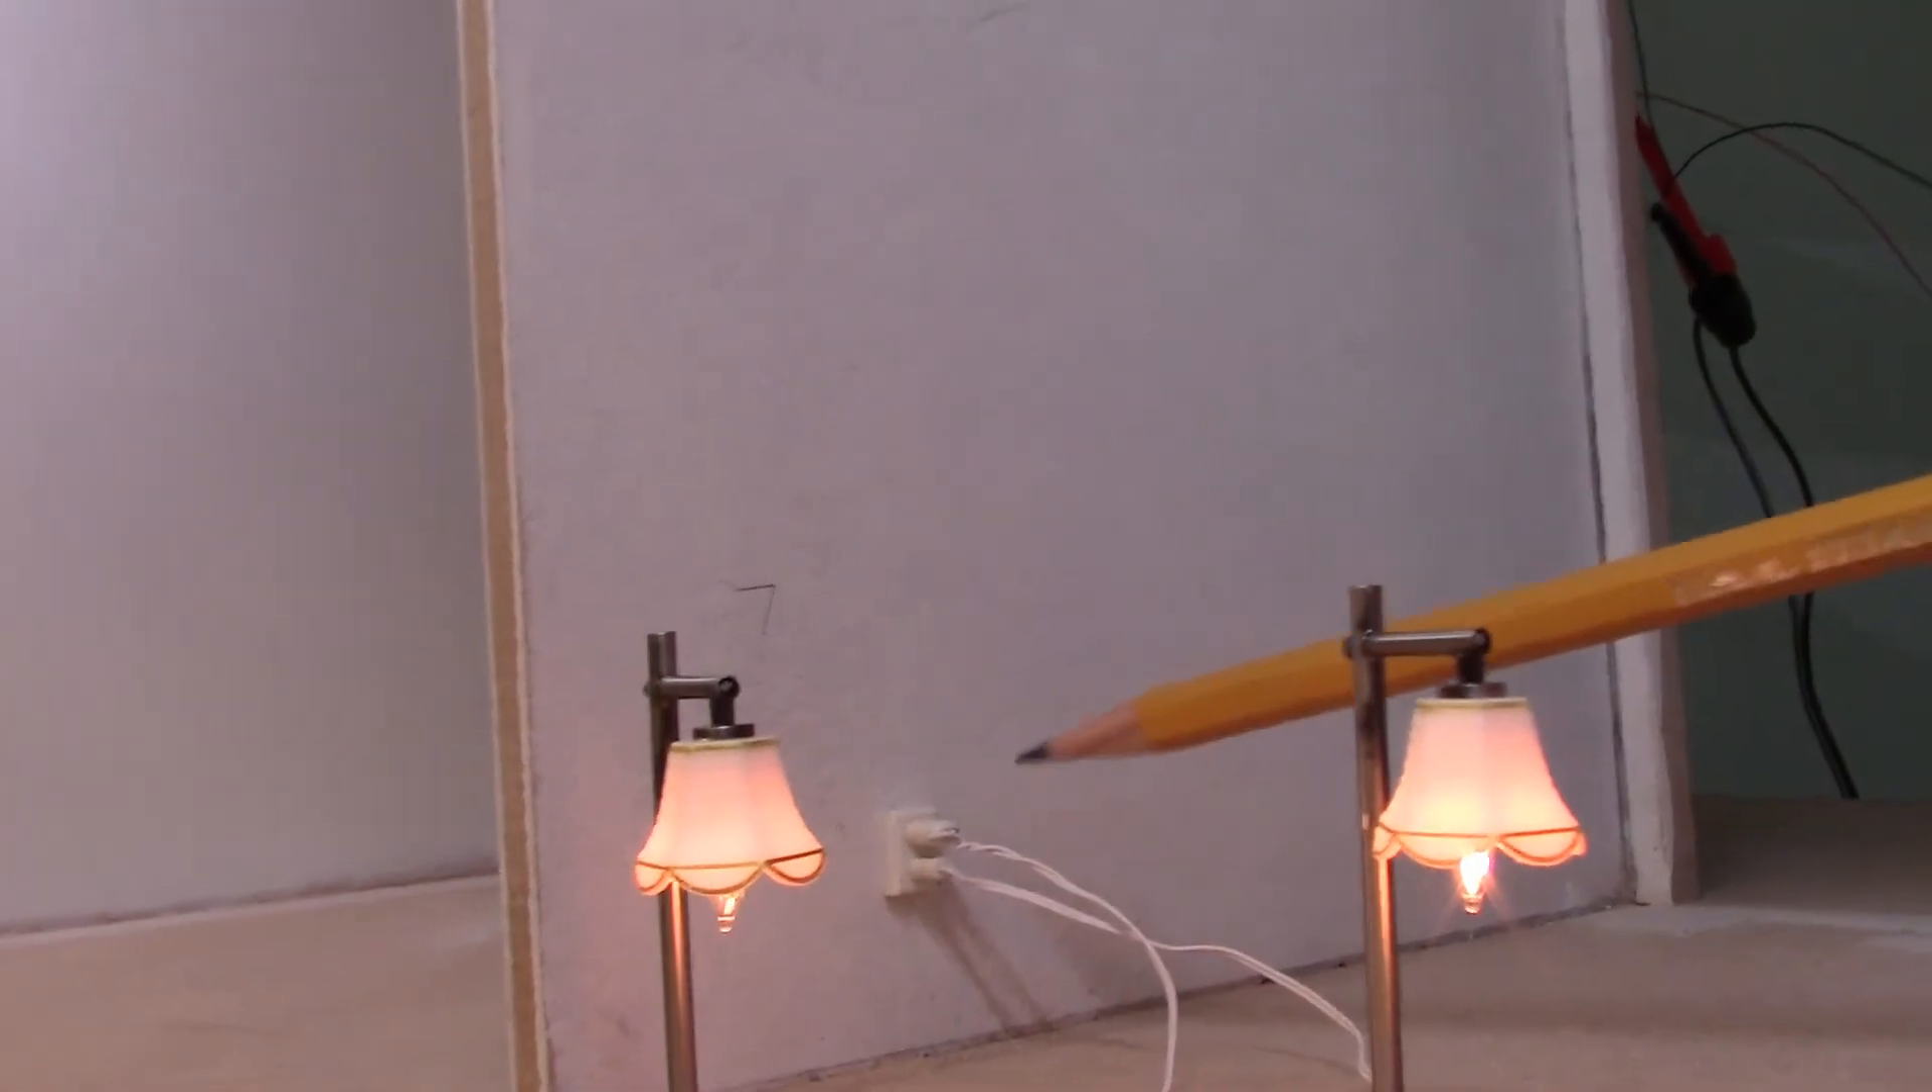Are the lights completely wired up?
Yes.